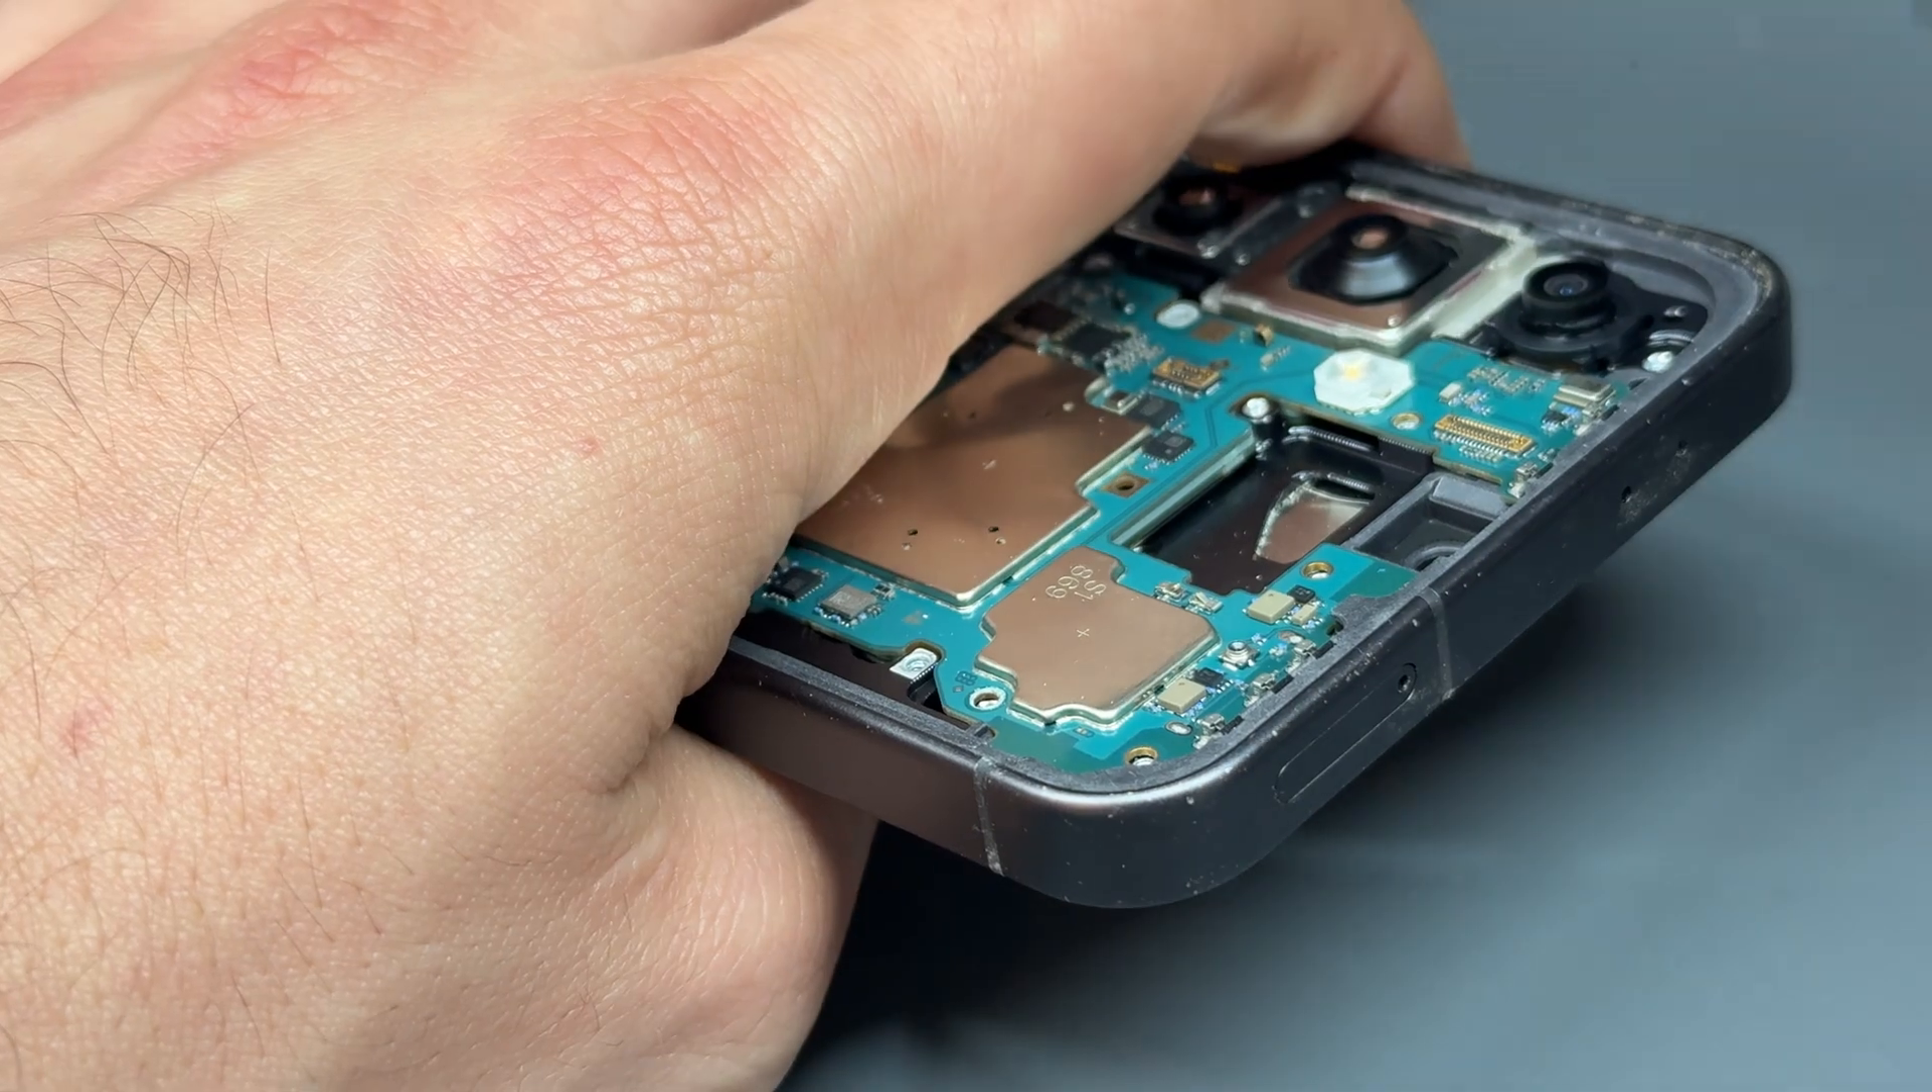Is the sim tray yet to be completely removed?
Yes.